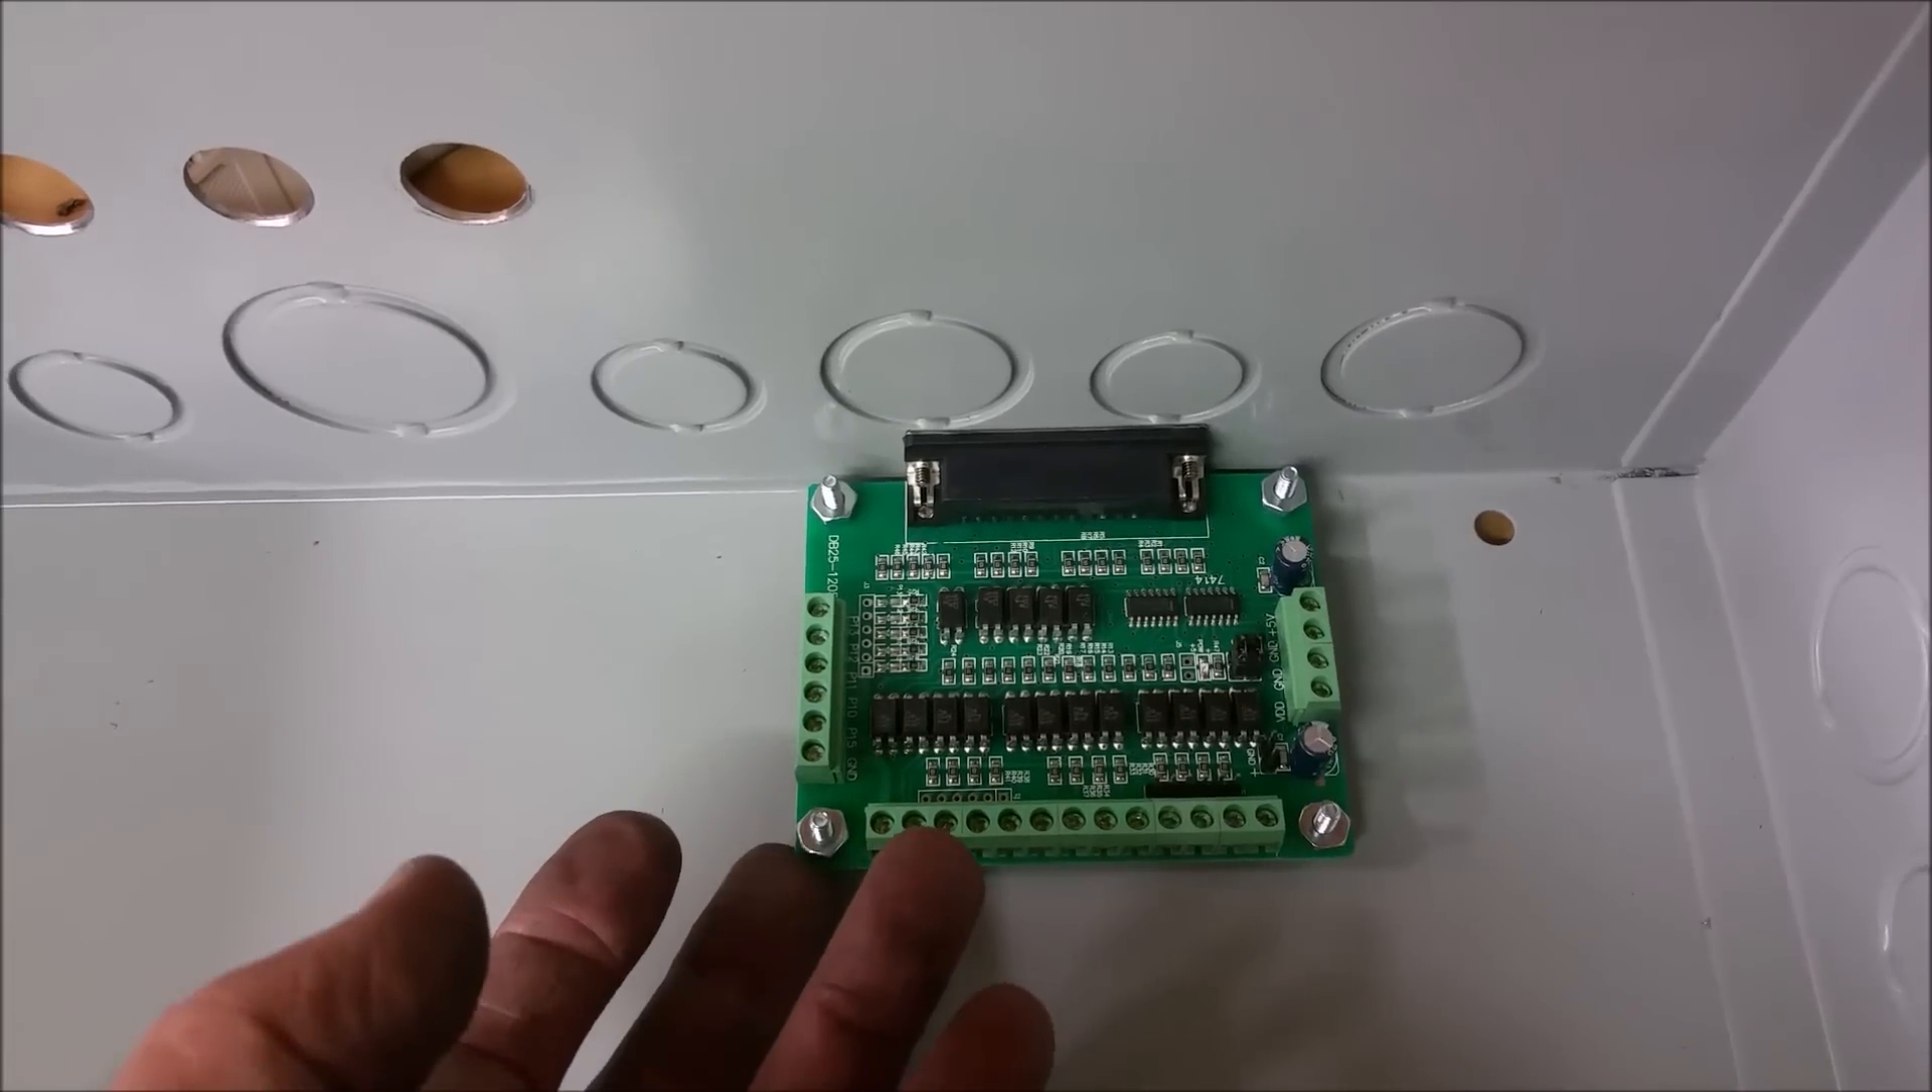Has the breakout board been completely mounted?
Yes.